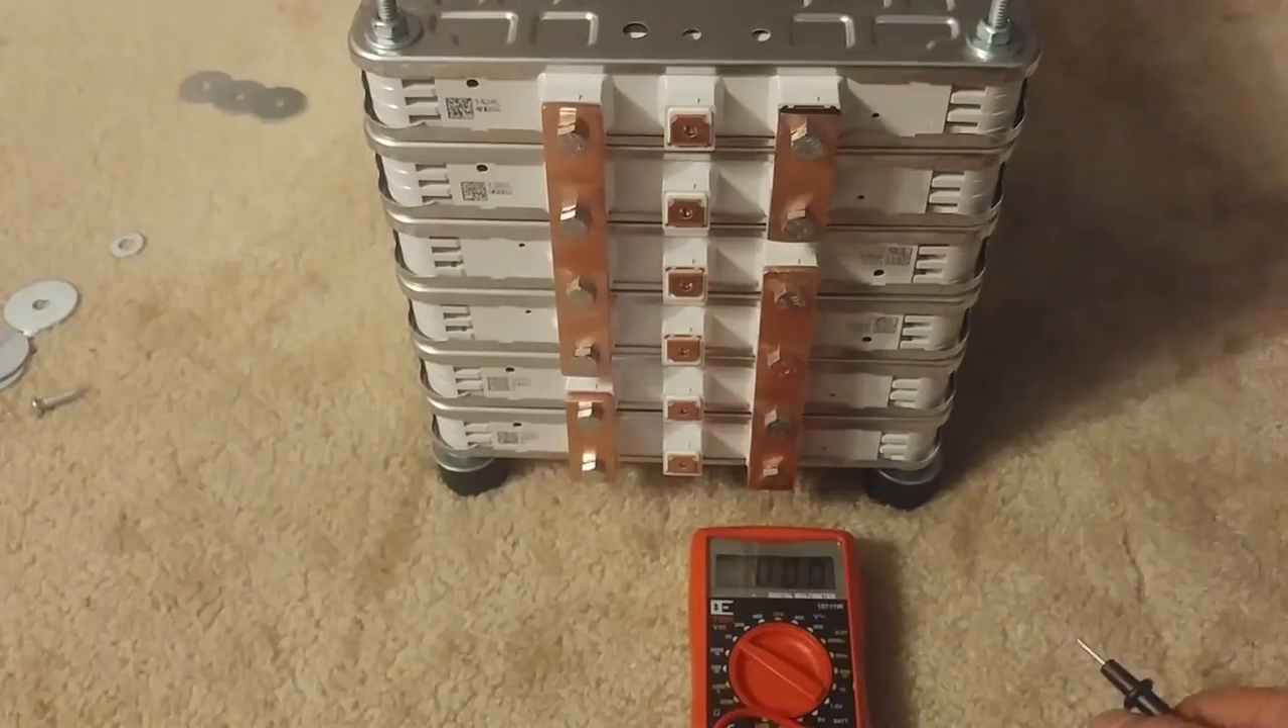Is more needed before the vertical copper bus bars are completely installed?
No.